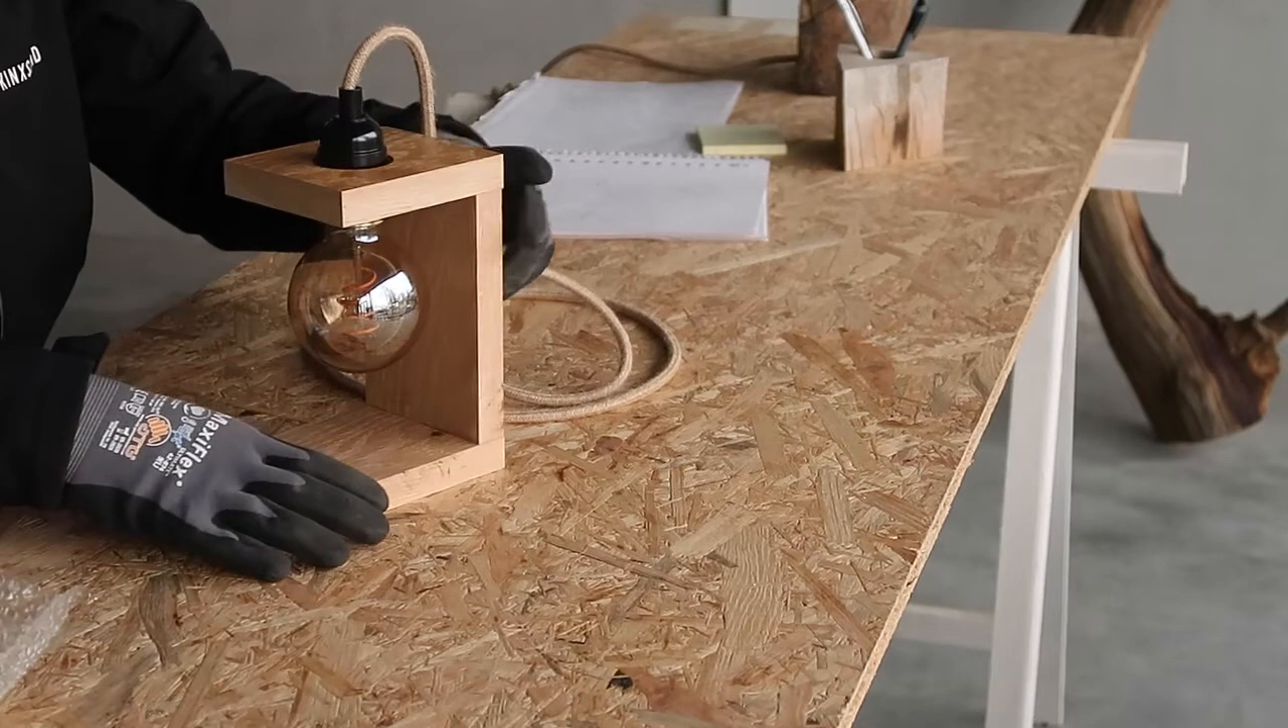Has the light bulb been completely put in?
Yes.